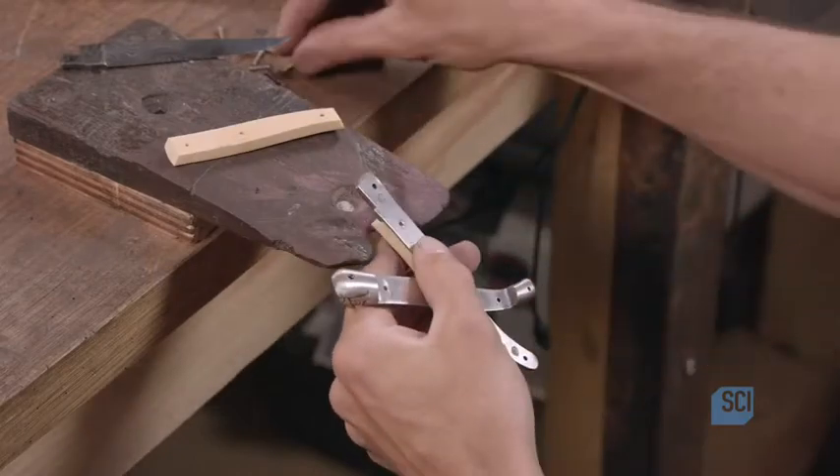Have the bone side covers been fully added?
No.